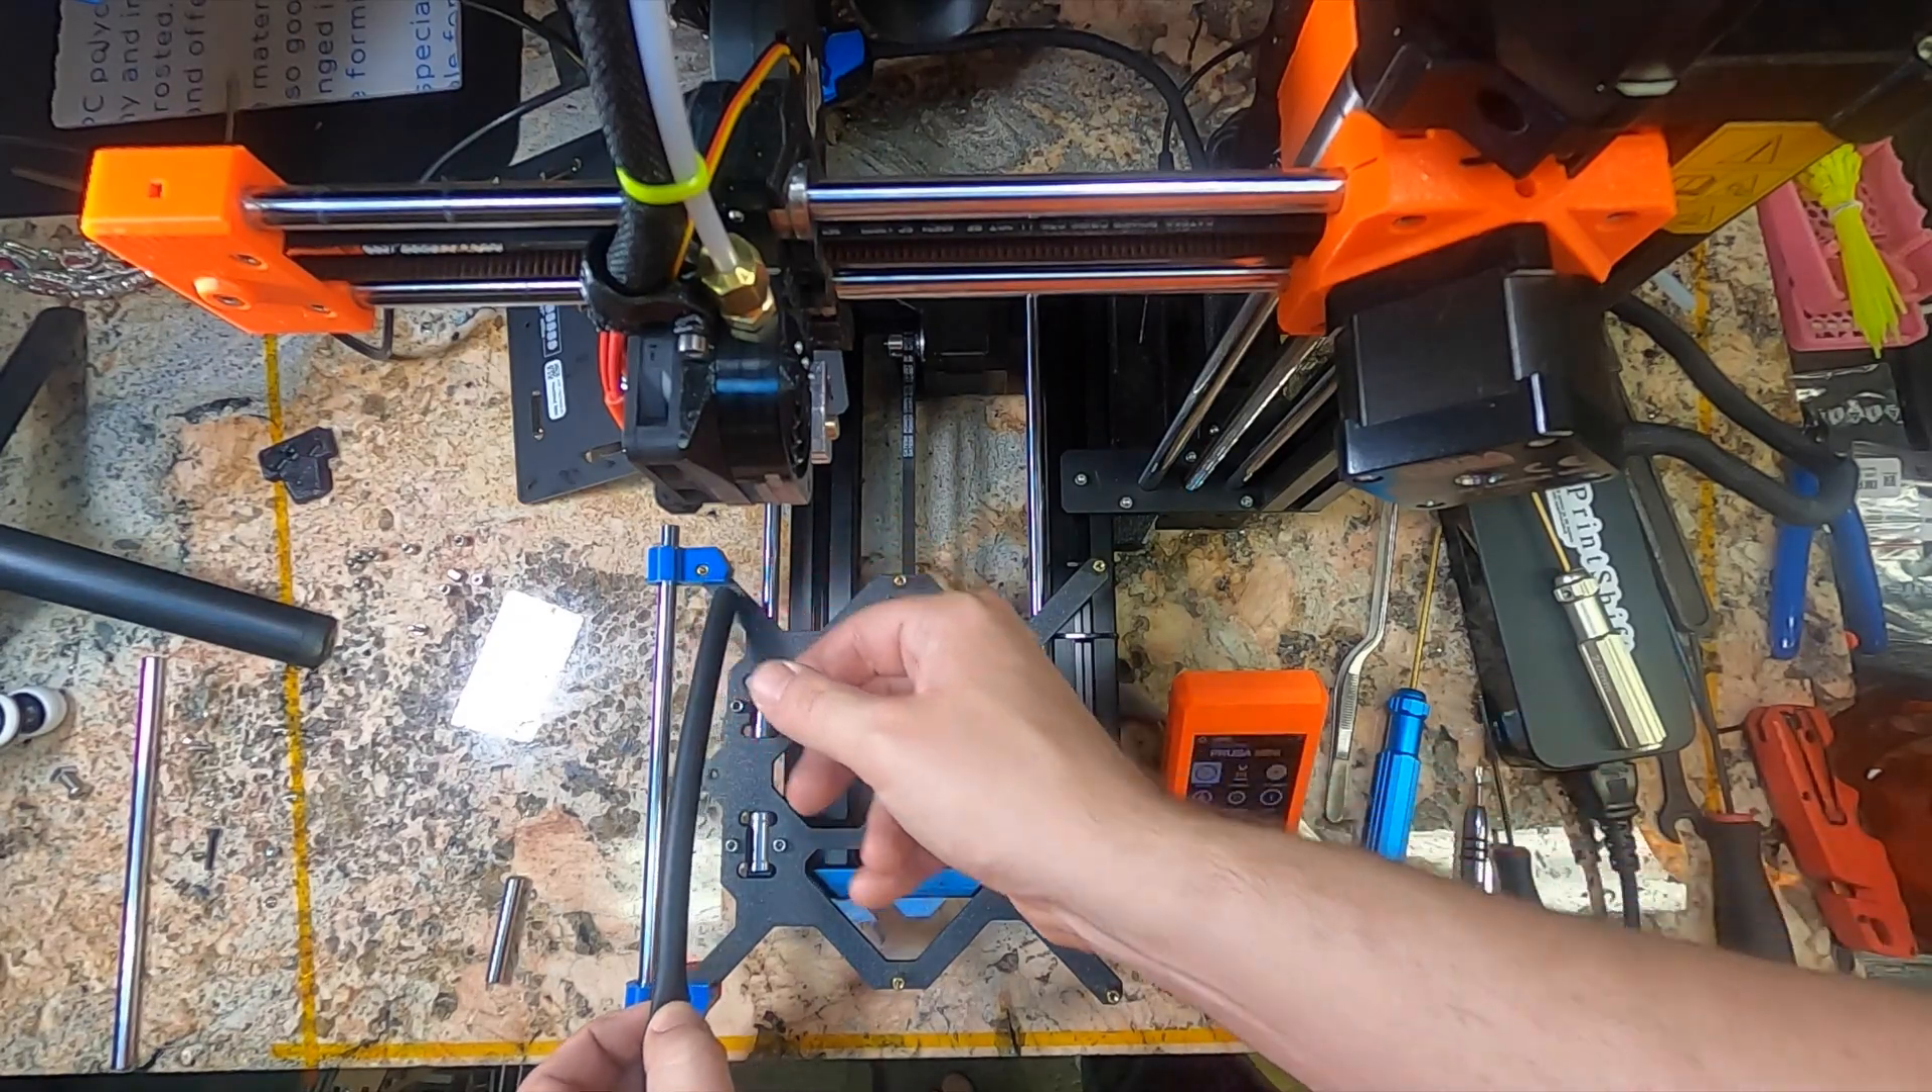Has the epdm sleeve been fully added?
No.